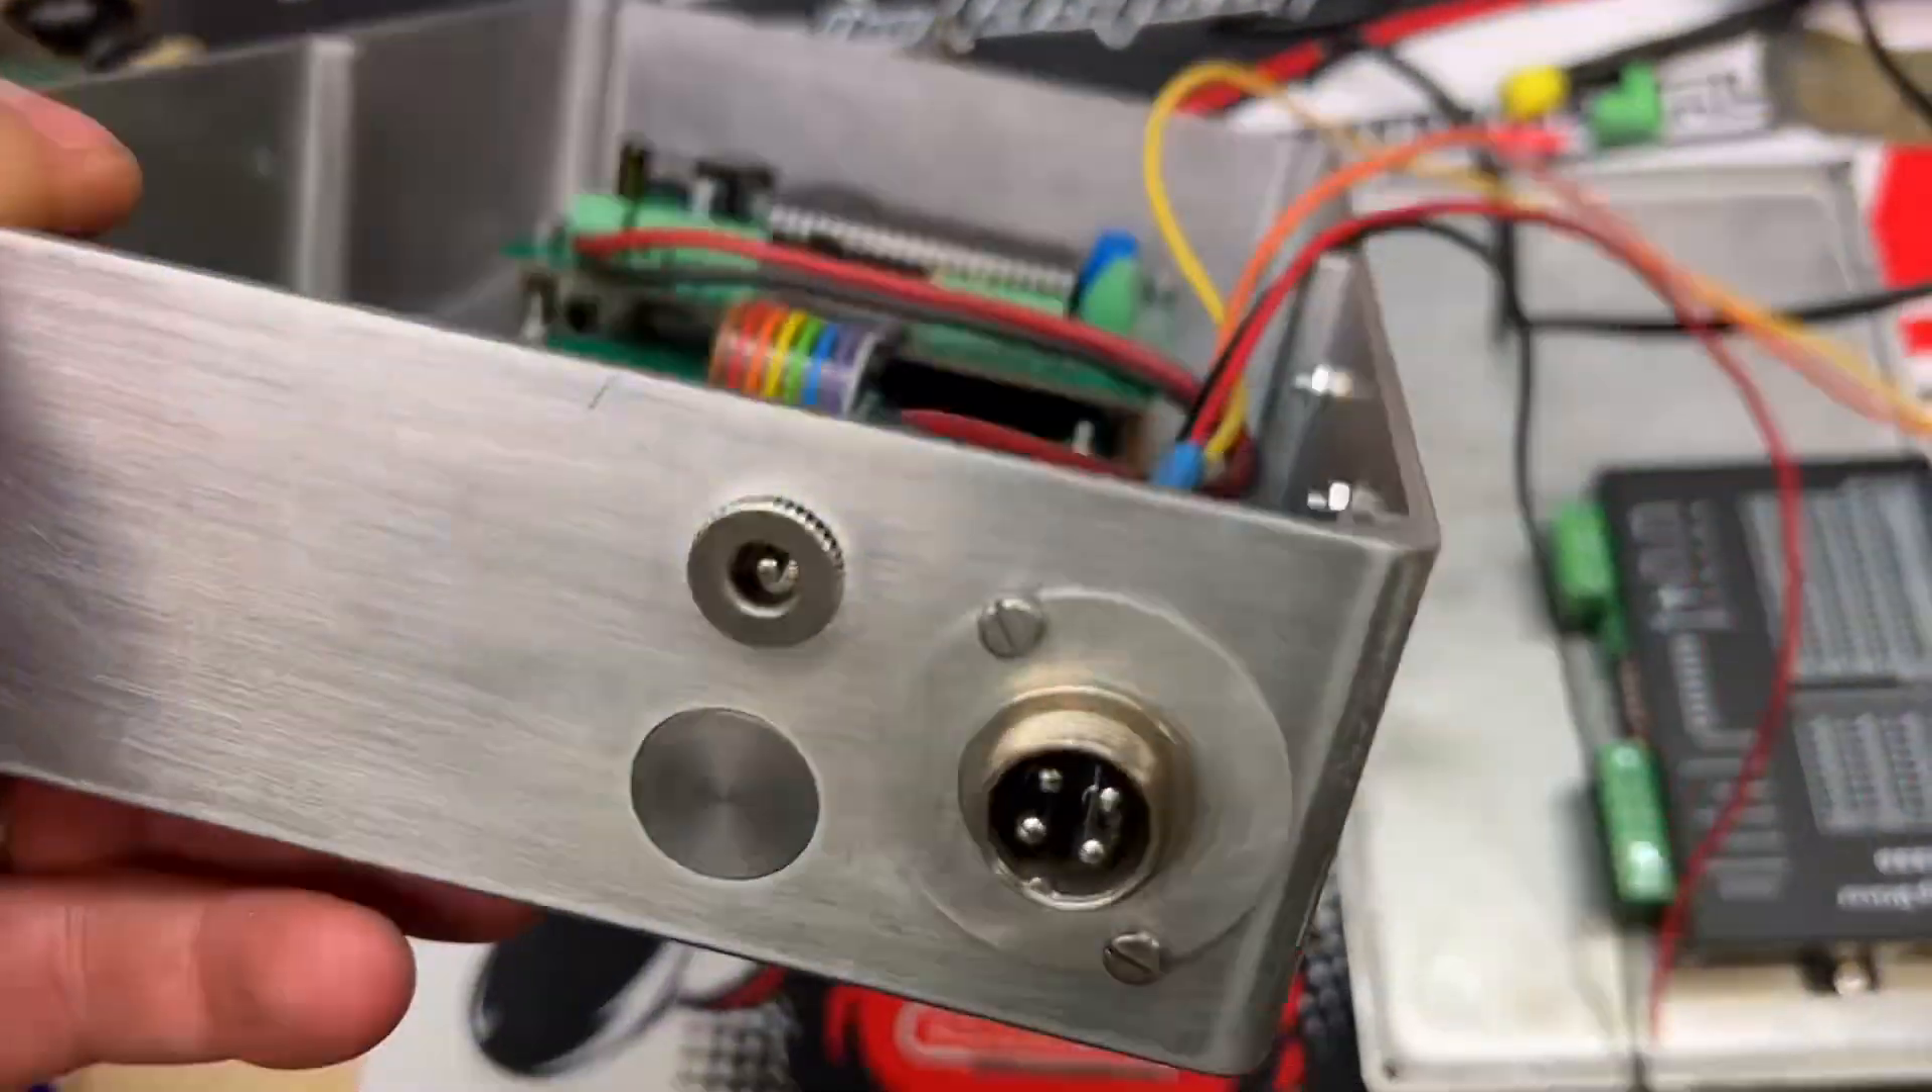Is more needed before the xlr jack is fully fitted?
No.